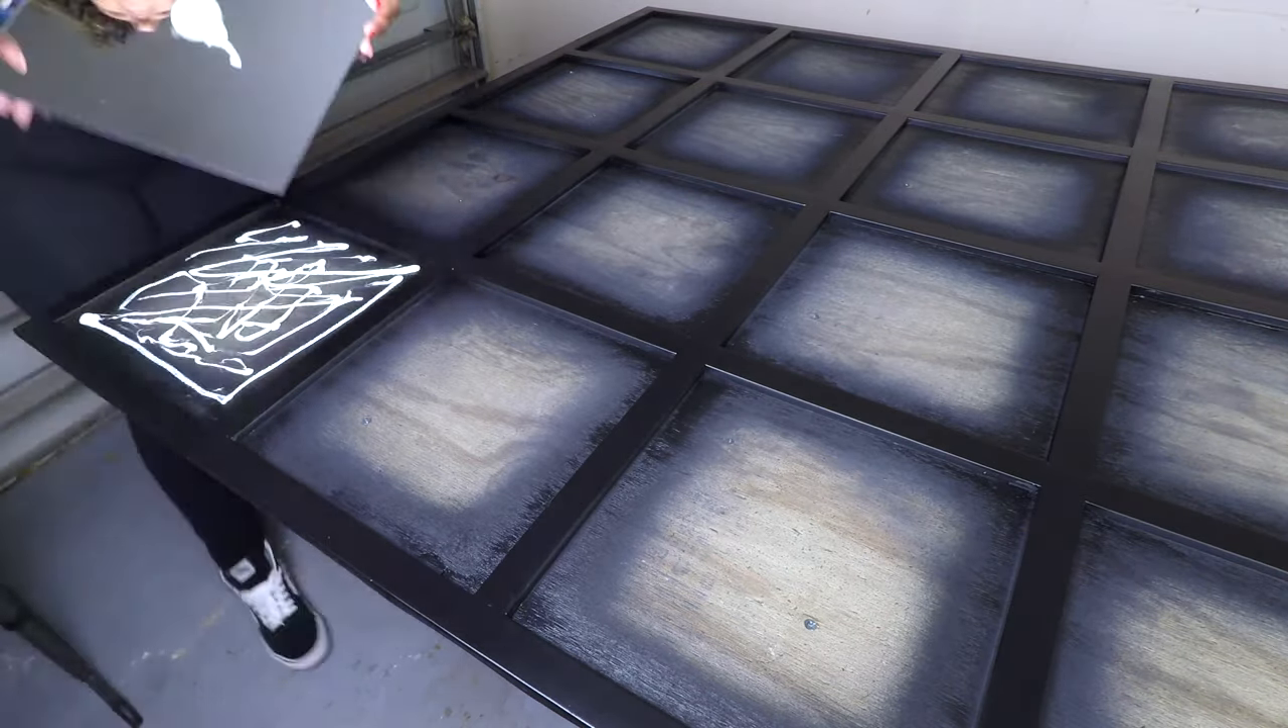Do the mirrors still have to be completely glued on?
Yes.